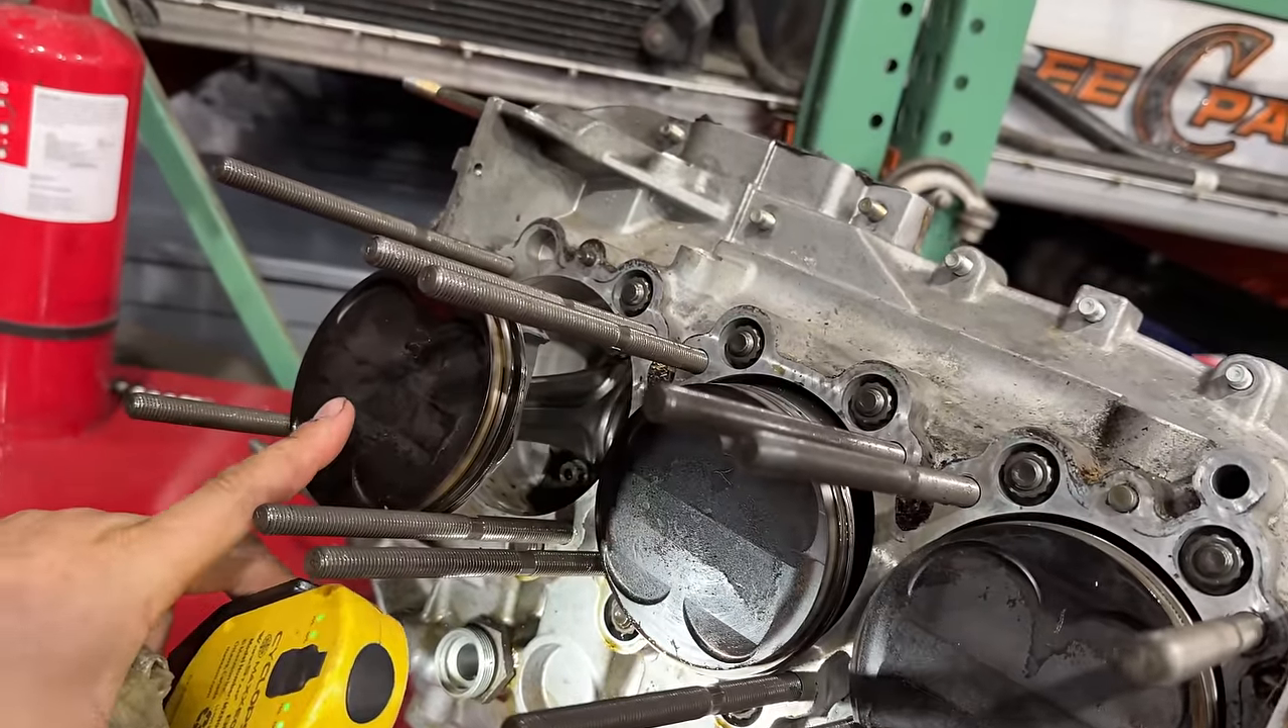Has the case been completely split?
No.